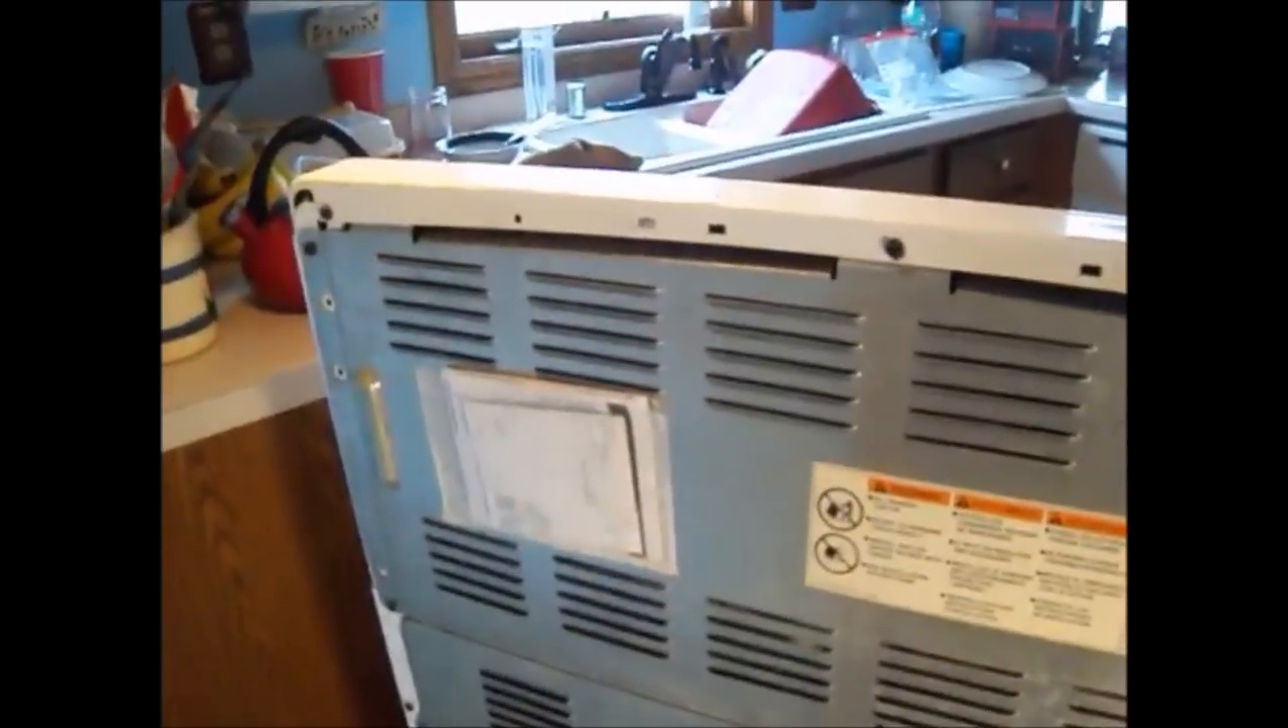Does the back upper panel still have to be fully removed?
Yes.